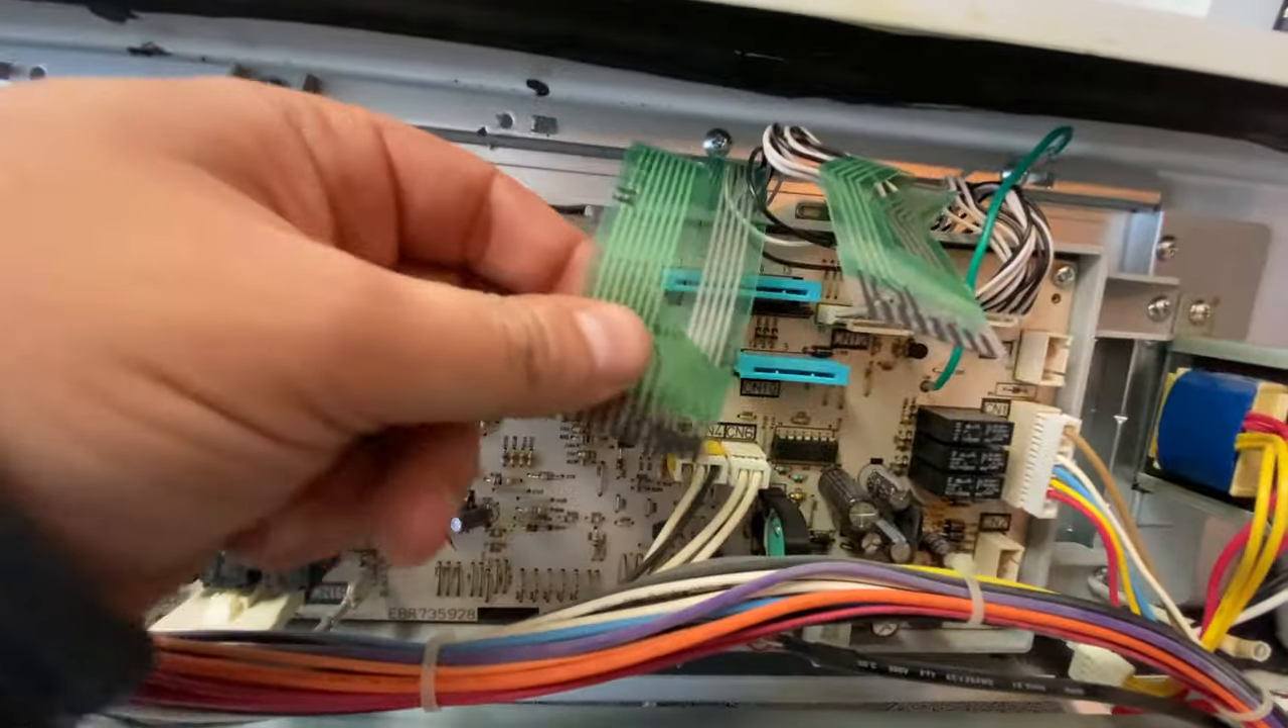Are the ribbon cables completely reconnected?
No.